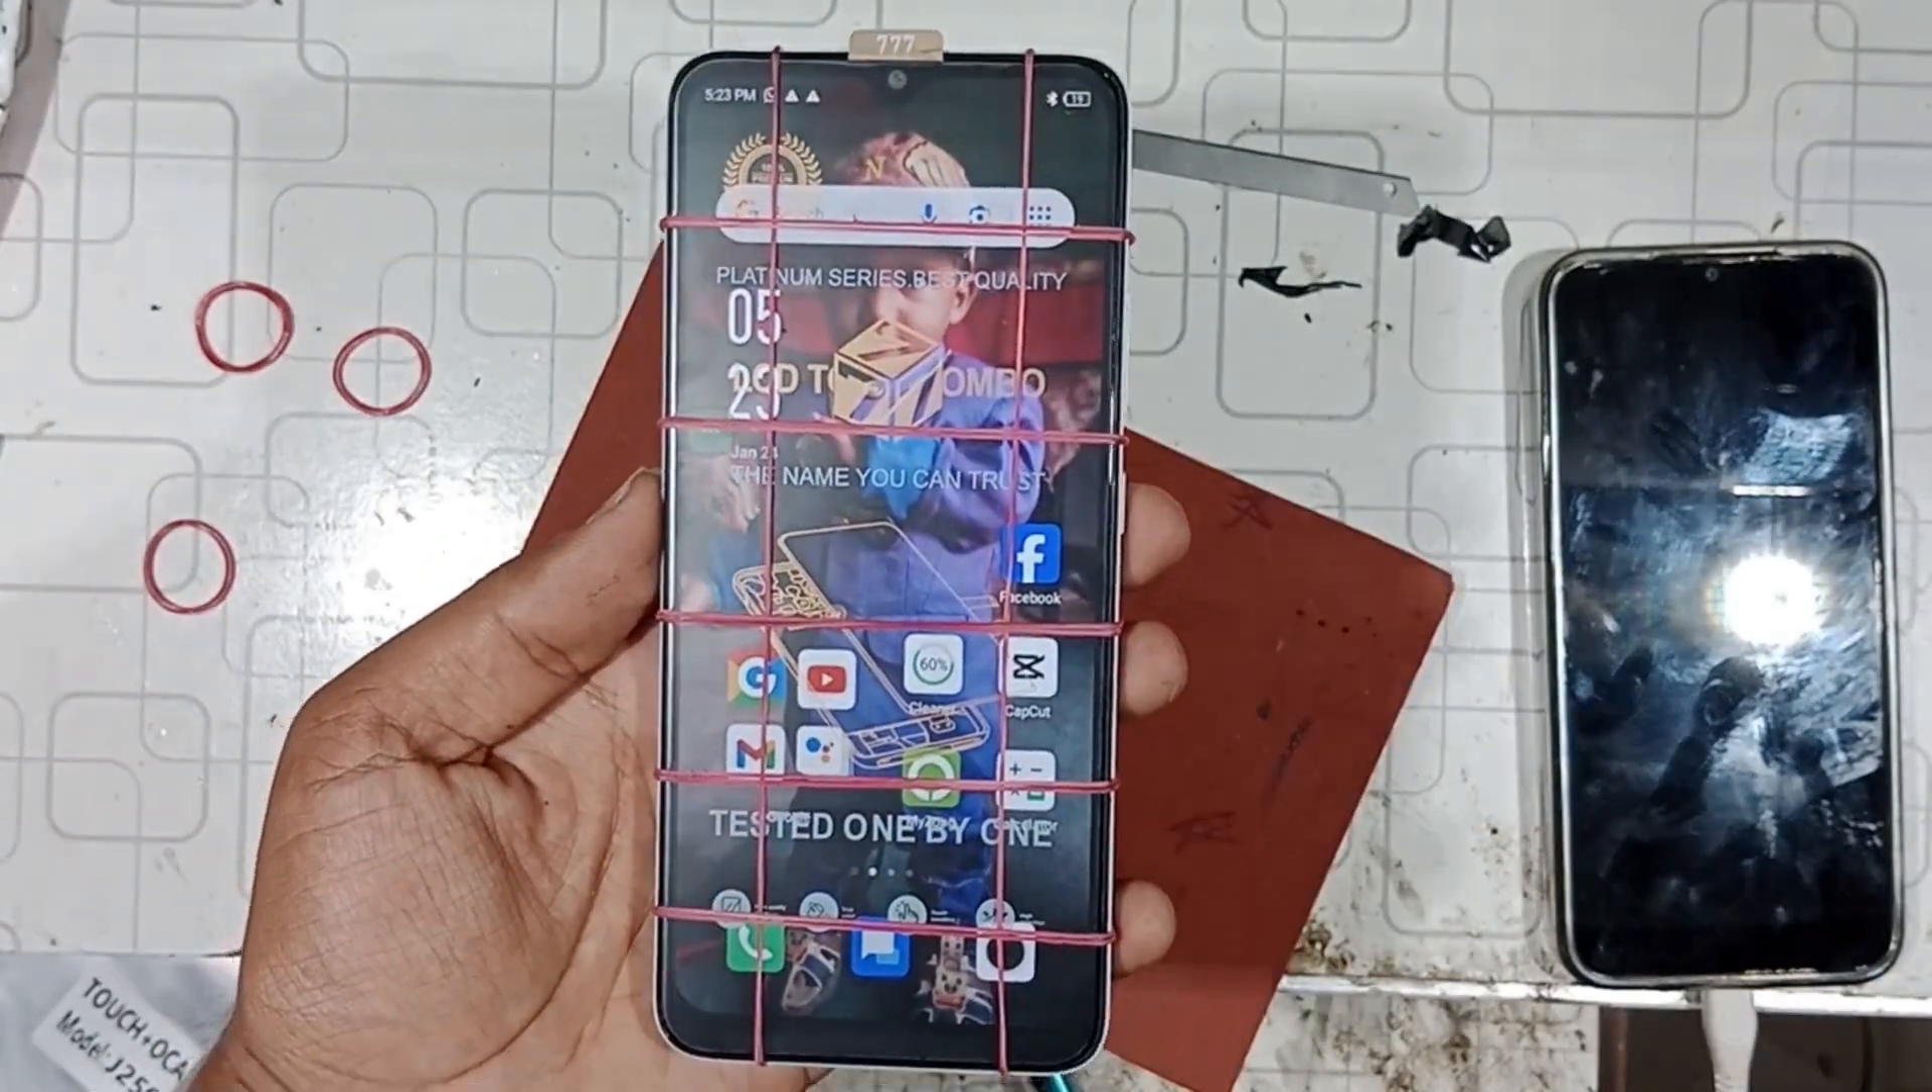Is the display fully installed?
Yes.